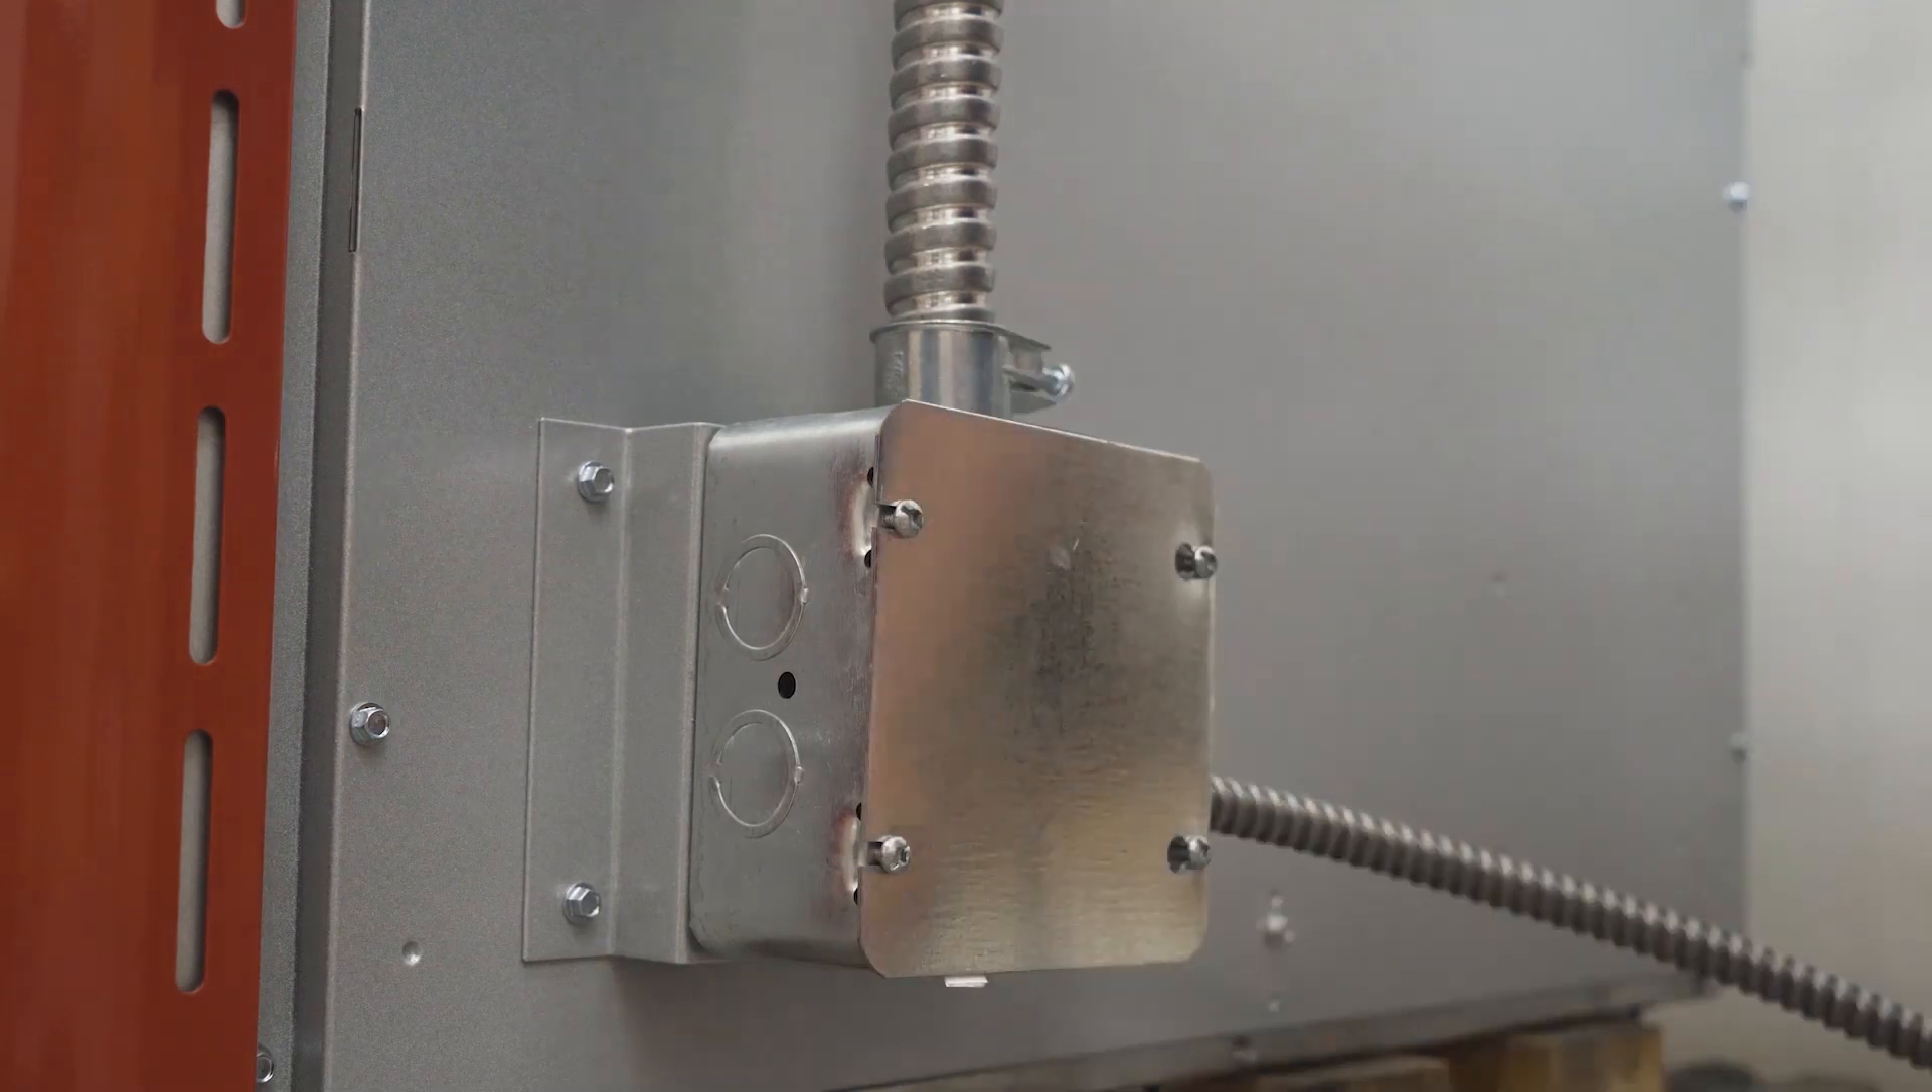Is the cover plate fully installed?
Yes.